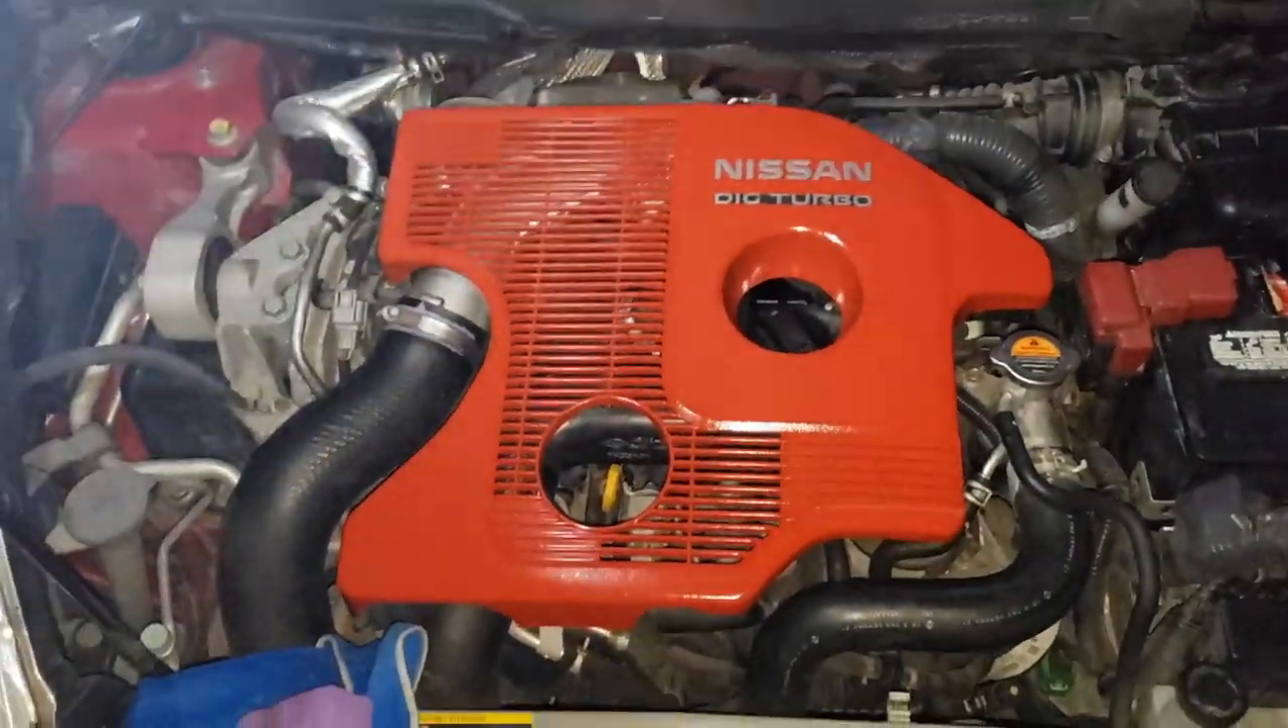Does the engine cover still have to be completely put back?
No.